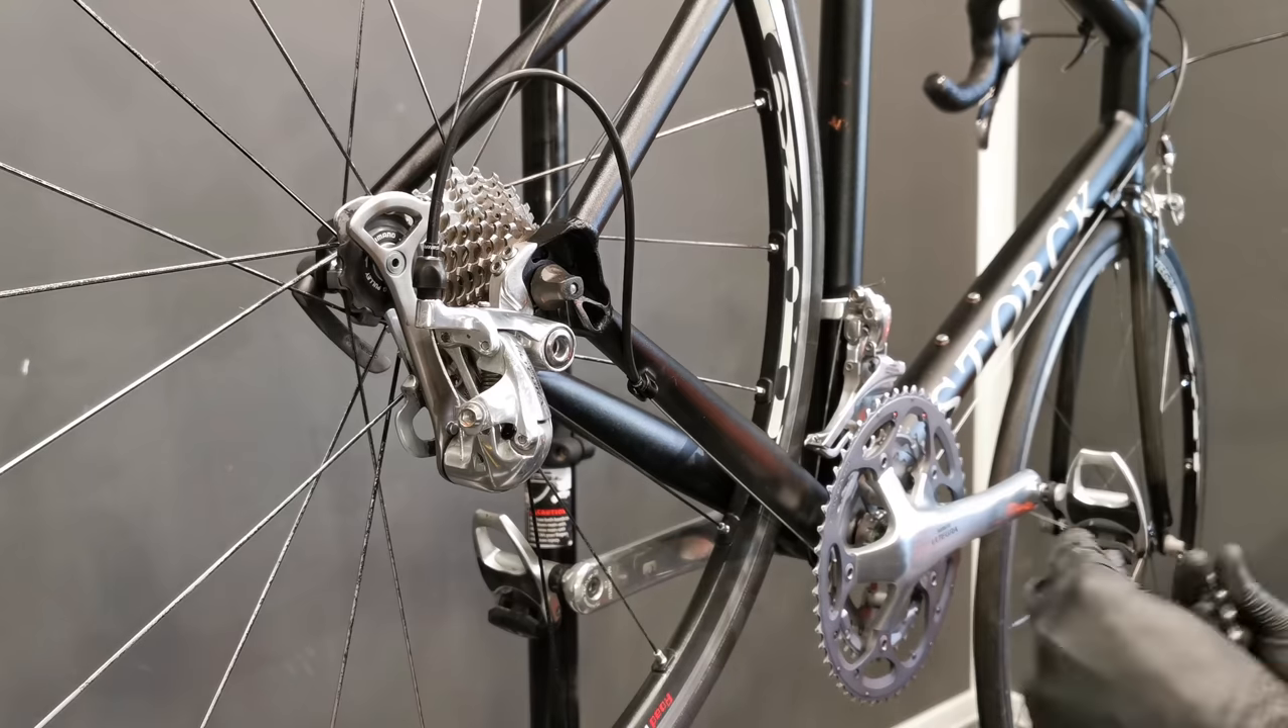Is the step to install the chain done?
No.